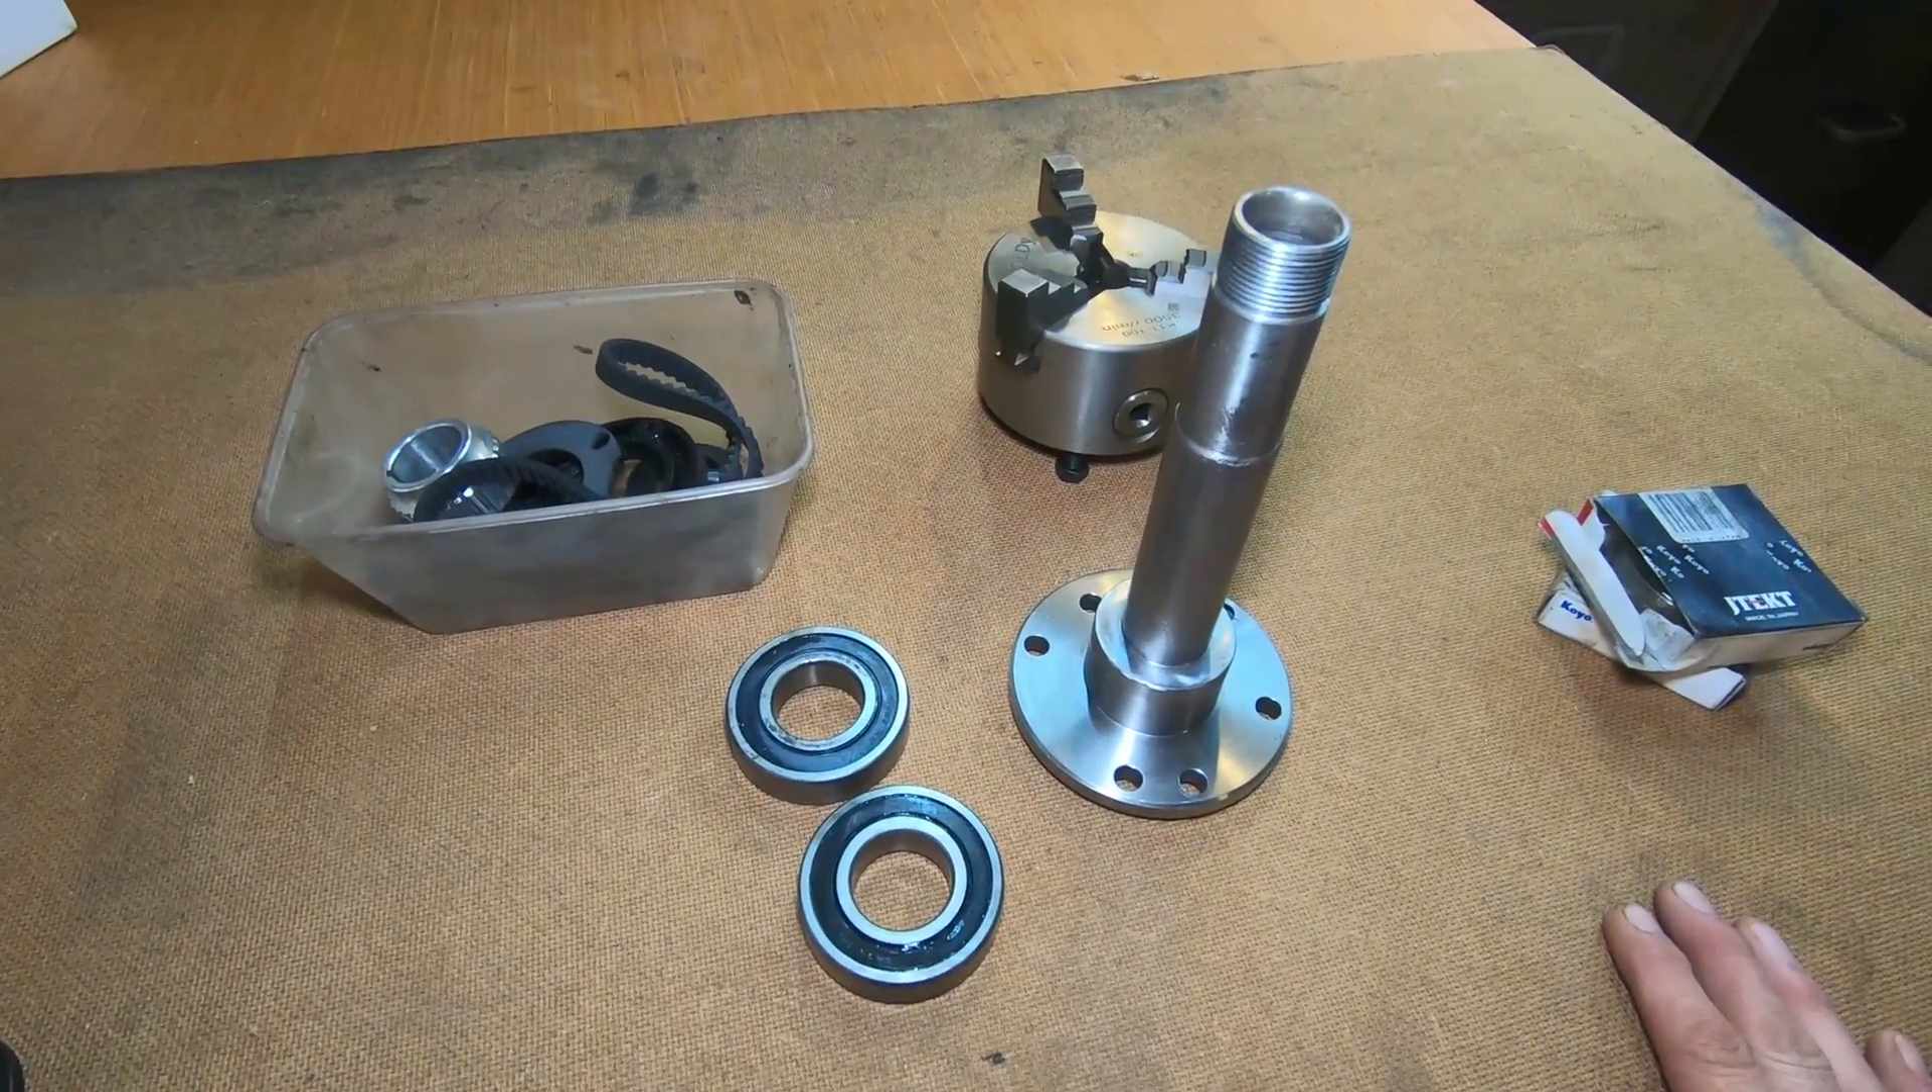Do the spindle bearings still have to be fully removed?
No.